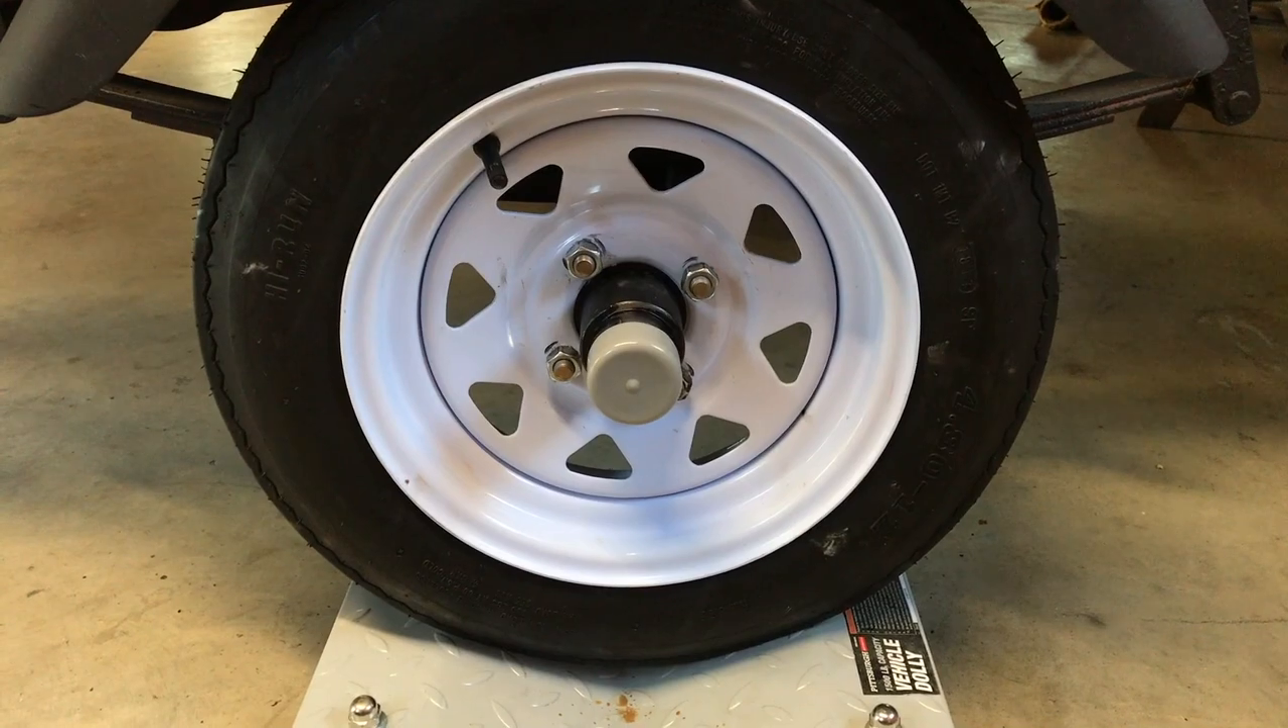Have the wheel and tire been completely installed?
Yes.